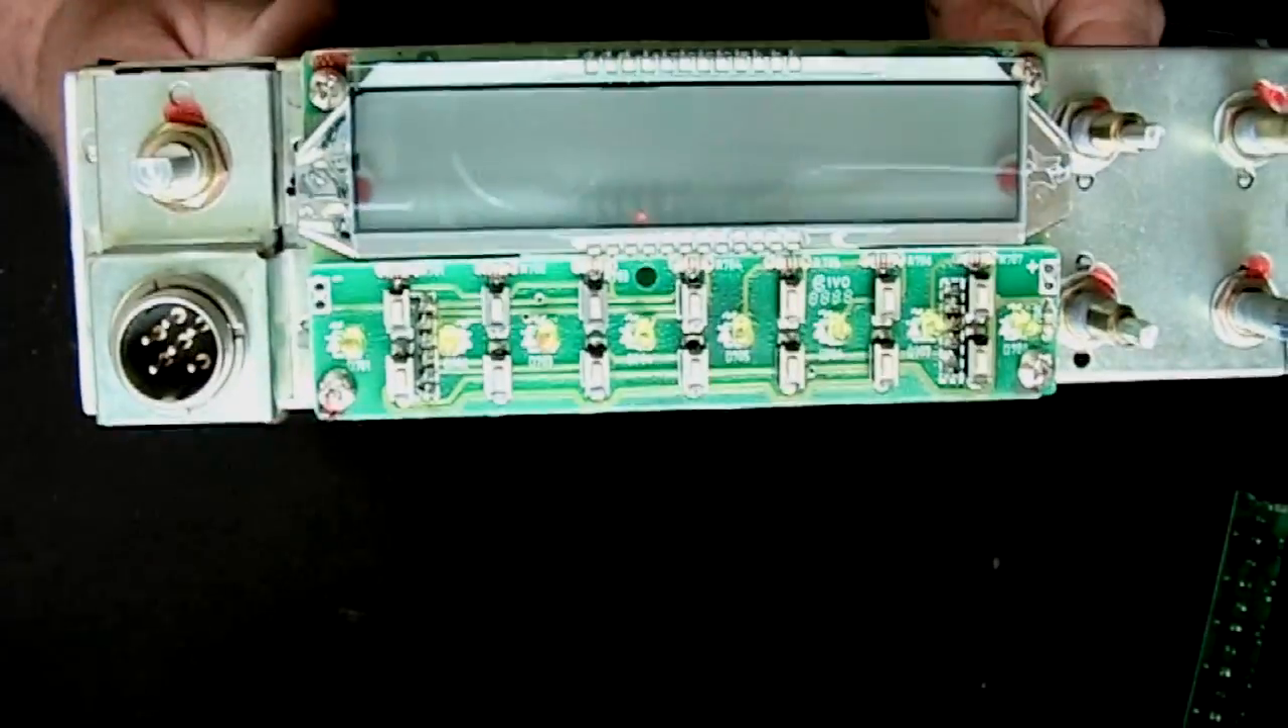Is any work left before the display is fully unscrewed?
Yes.